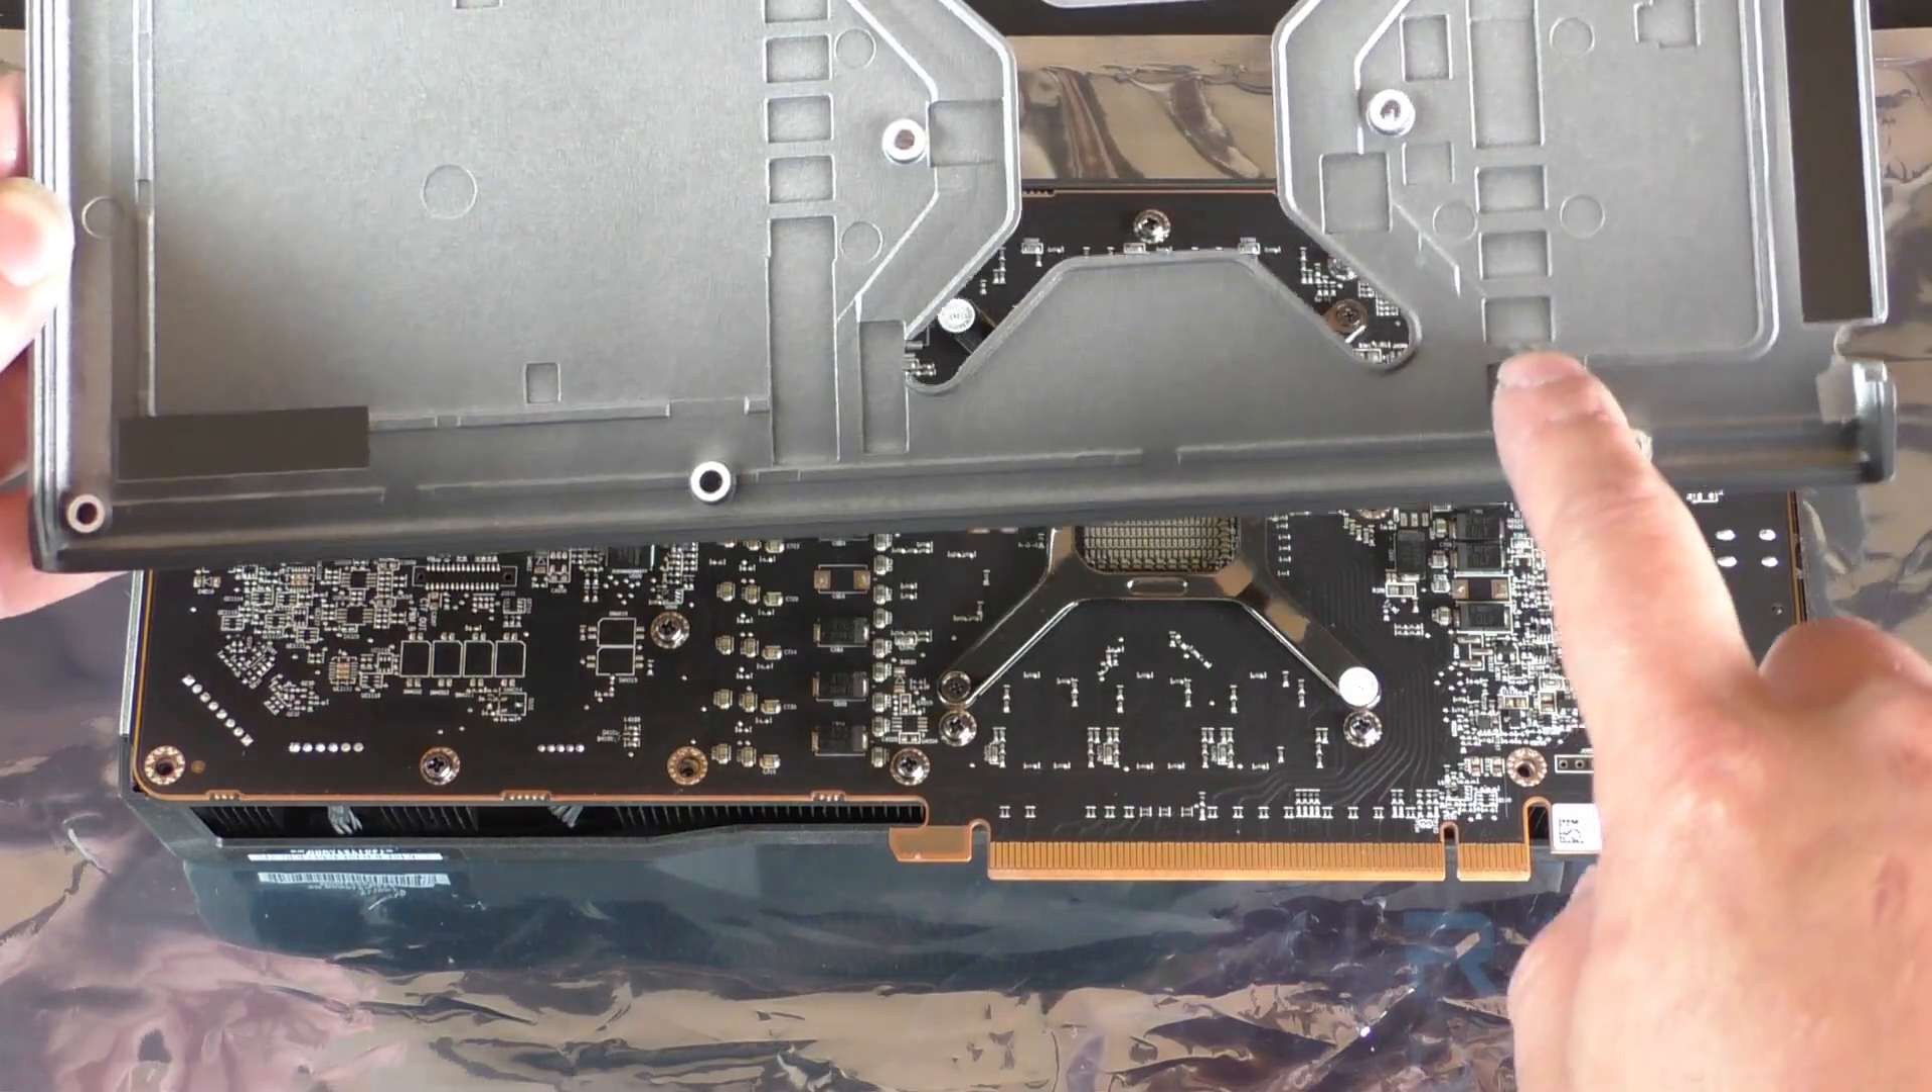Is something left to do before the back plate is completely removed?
No.